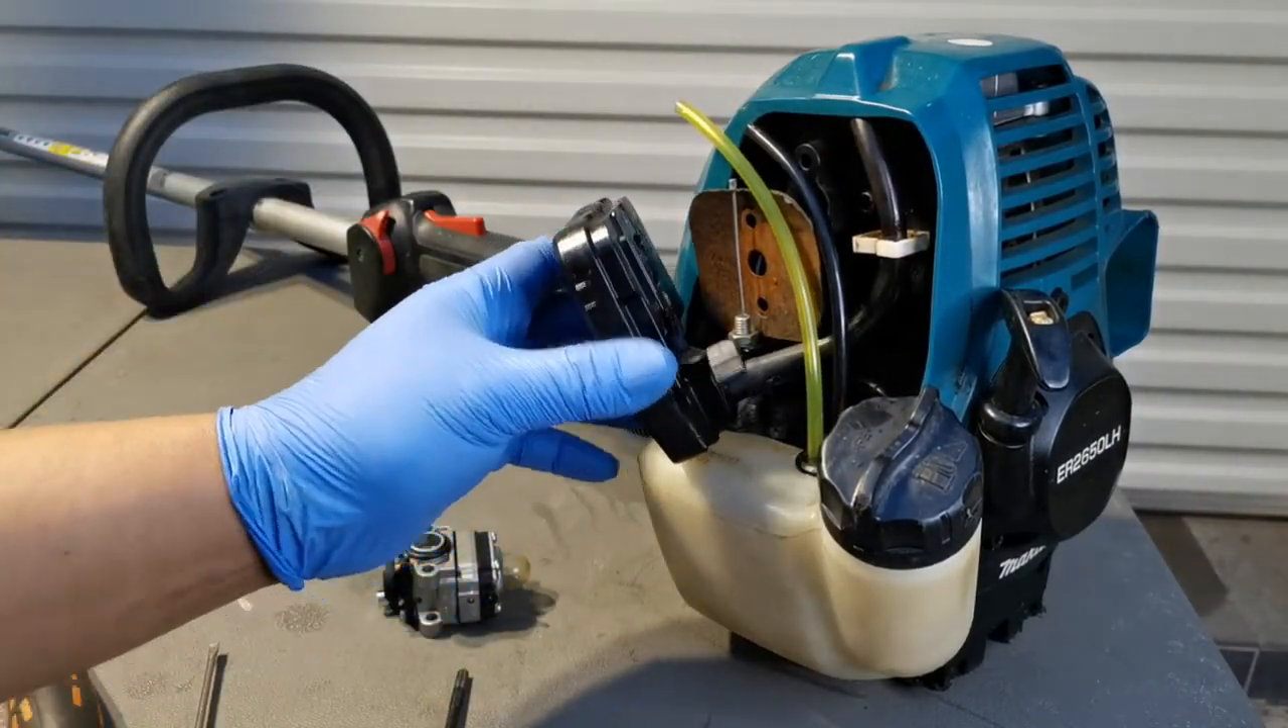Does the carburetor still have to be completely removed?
No.